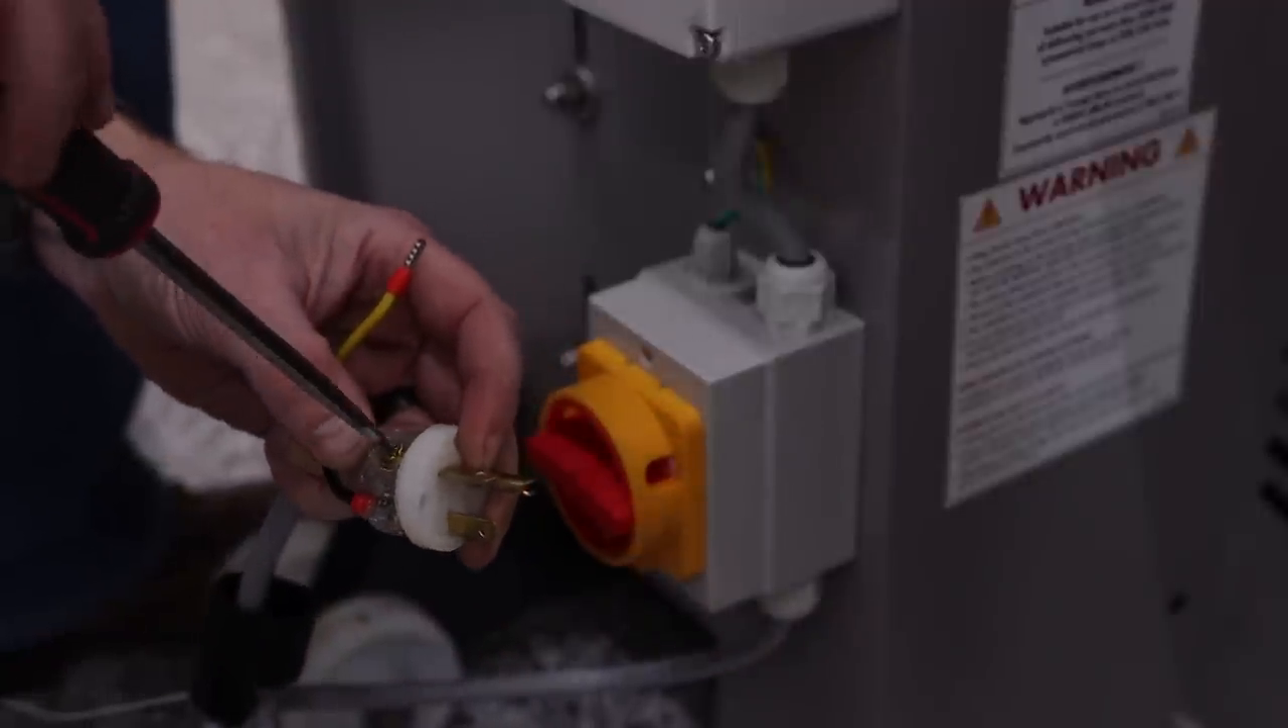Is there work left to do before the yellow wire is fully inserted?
Yes.